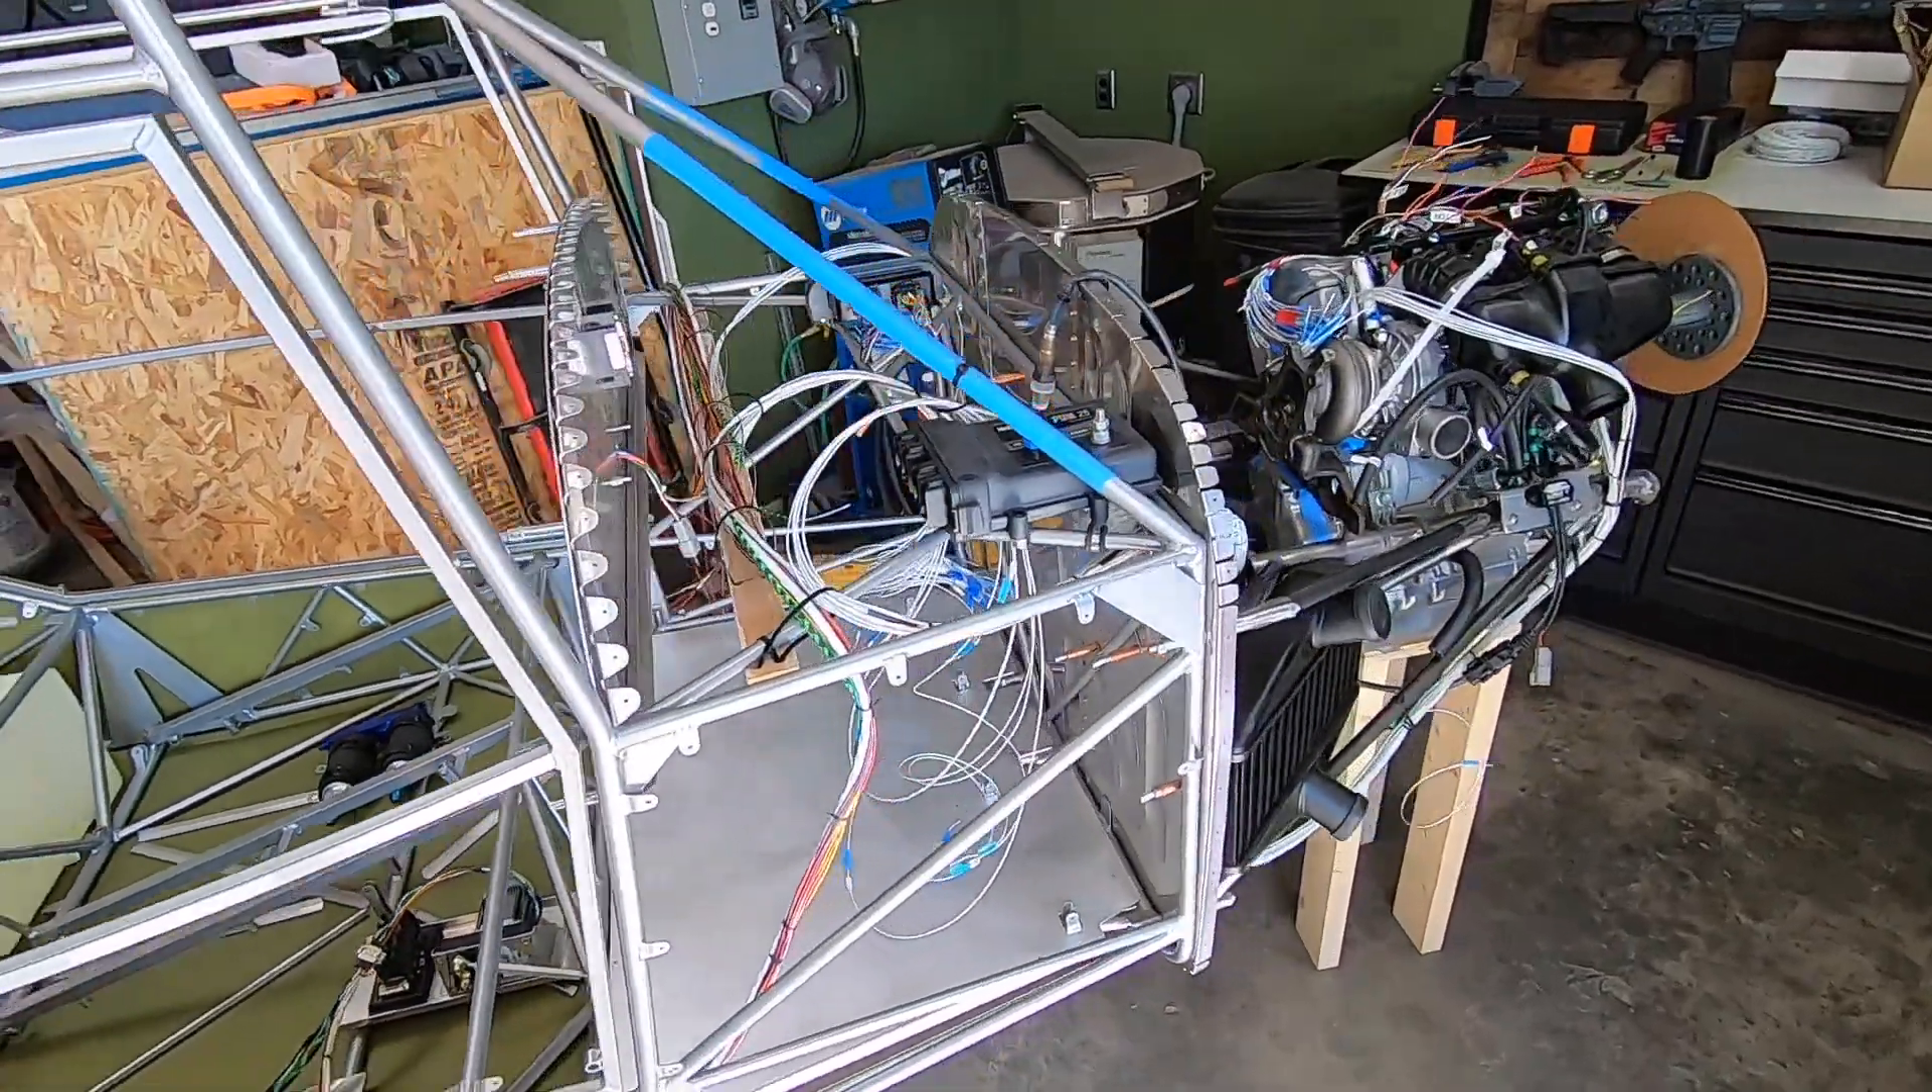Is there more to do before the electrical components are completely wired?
Yes.